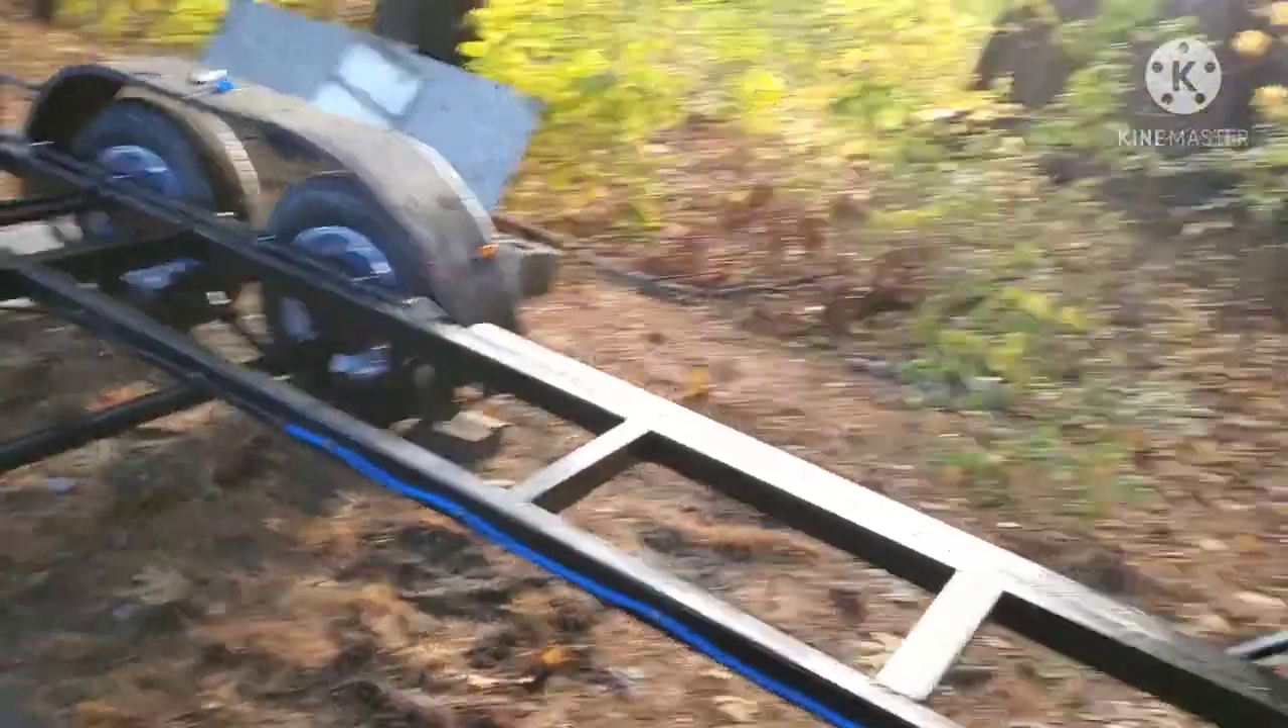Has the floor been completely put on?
No.